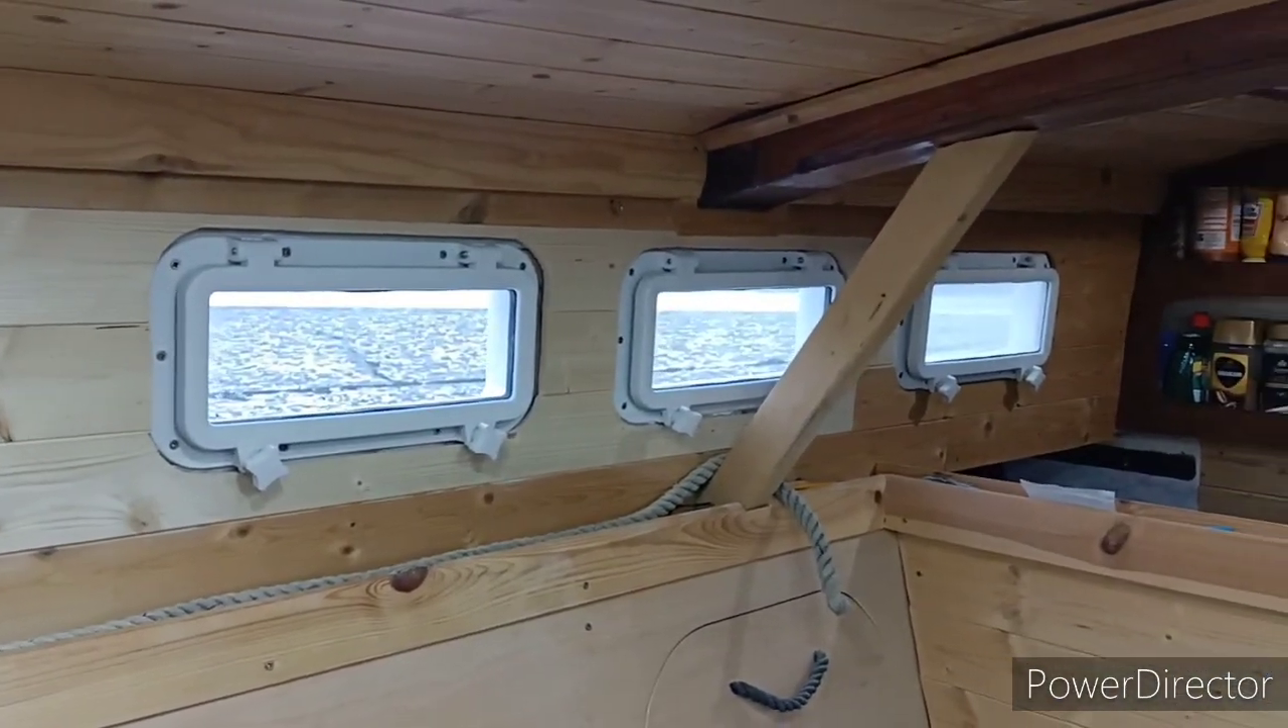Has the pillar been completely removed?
No.